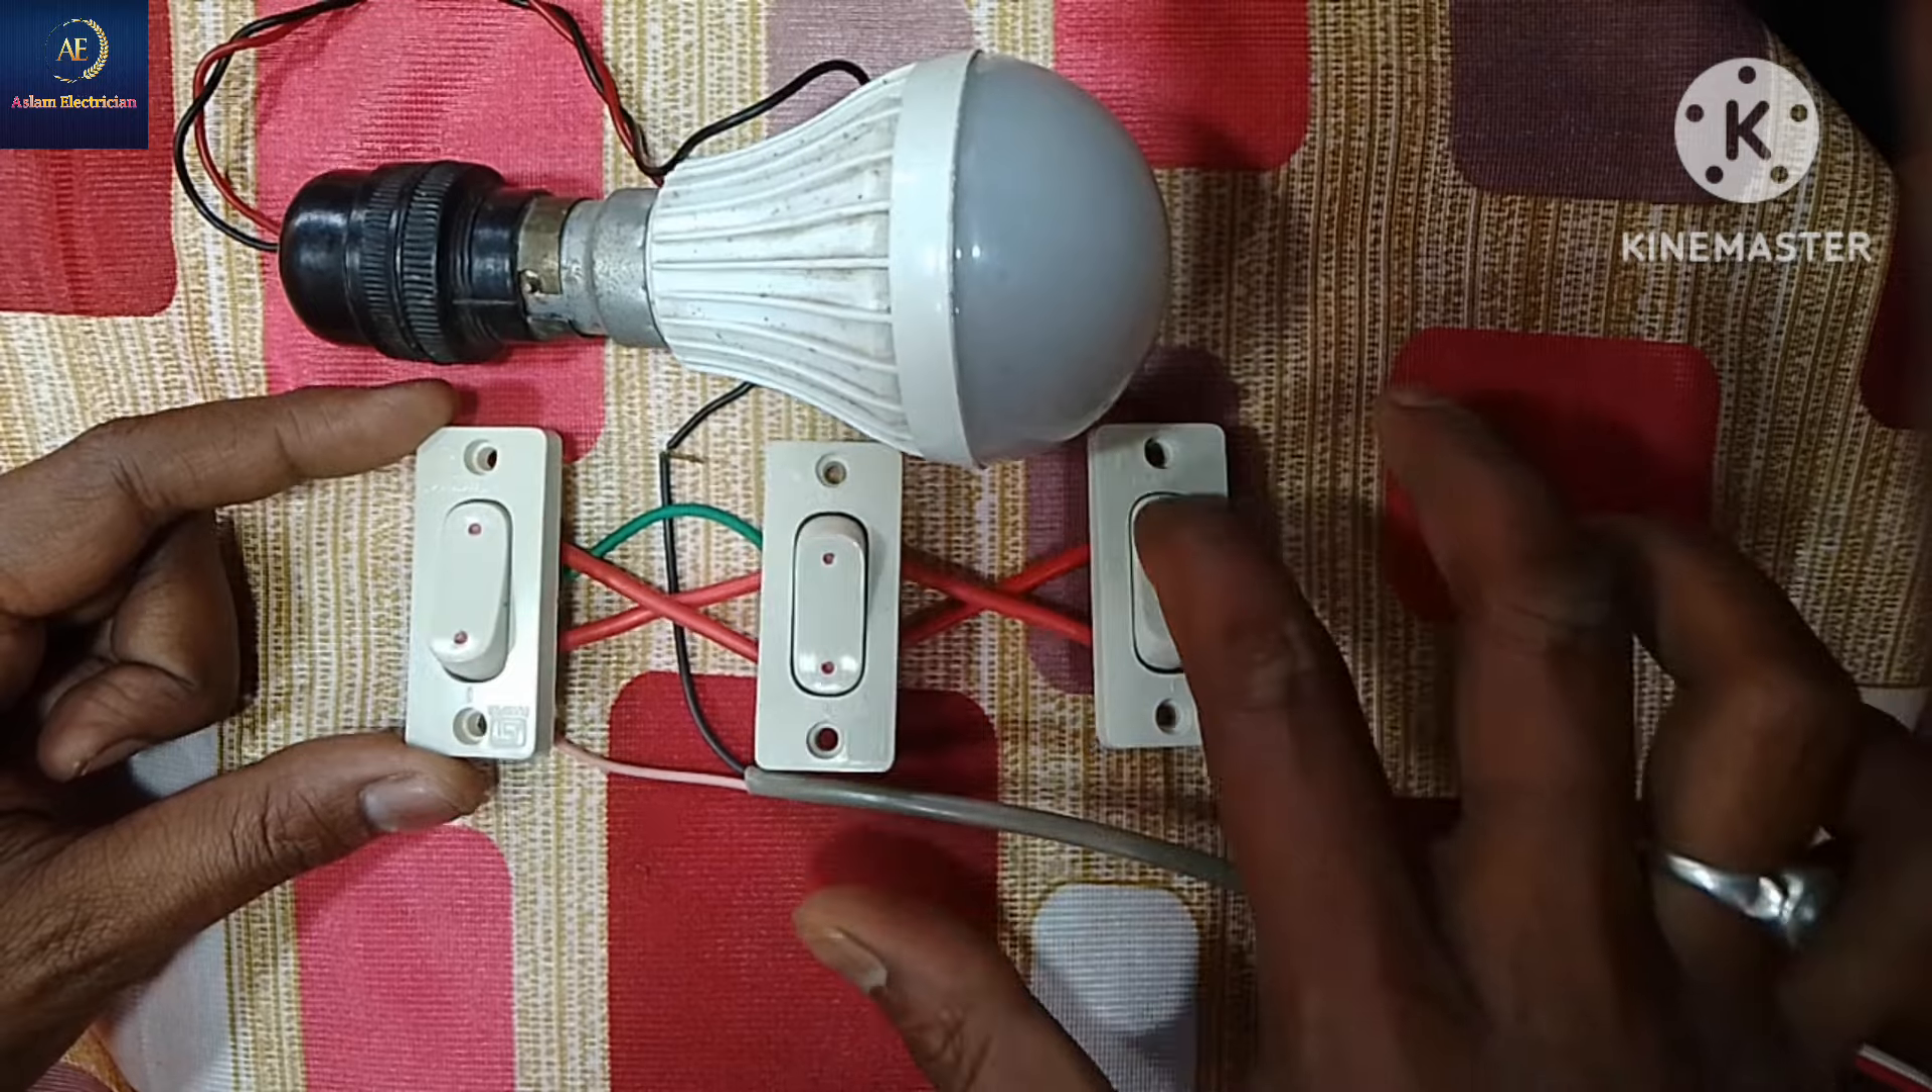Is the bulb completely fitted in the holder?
Yes.